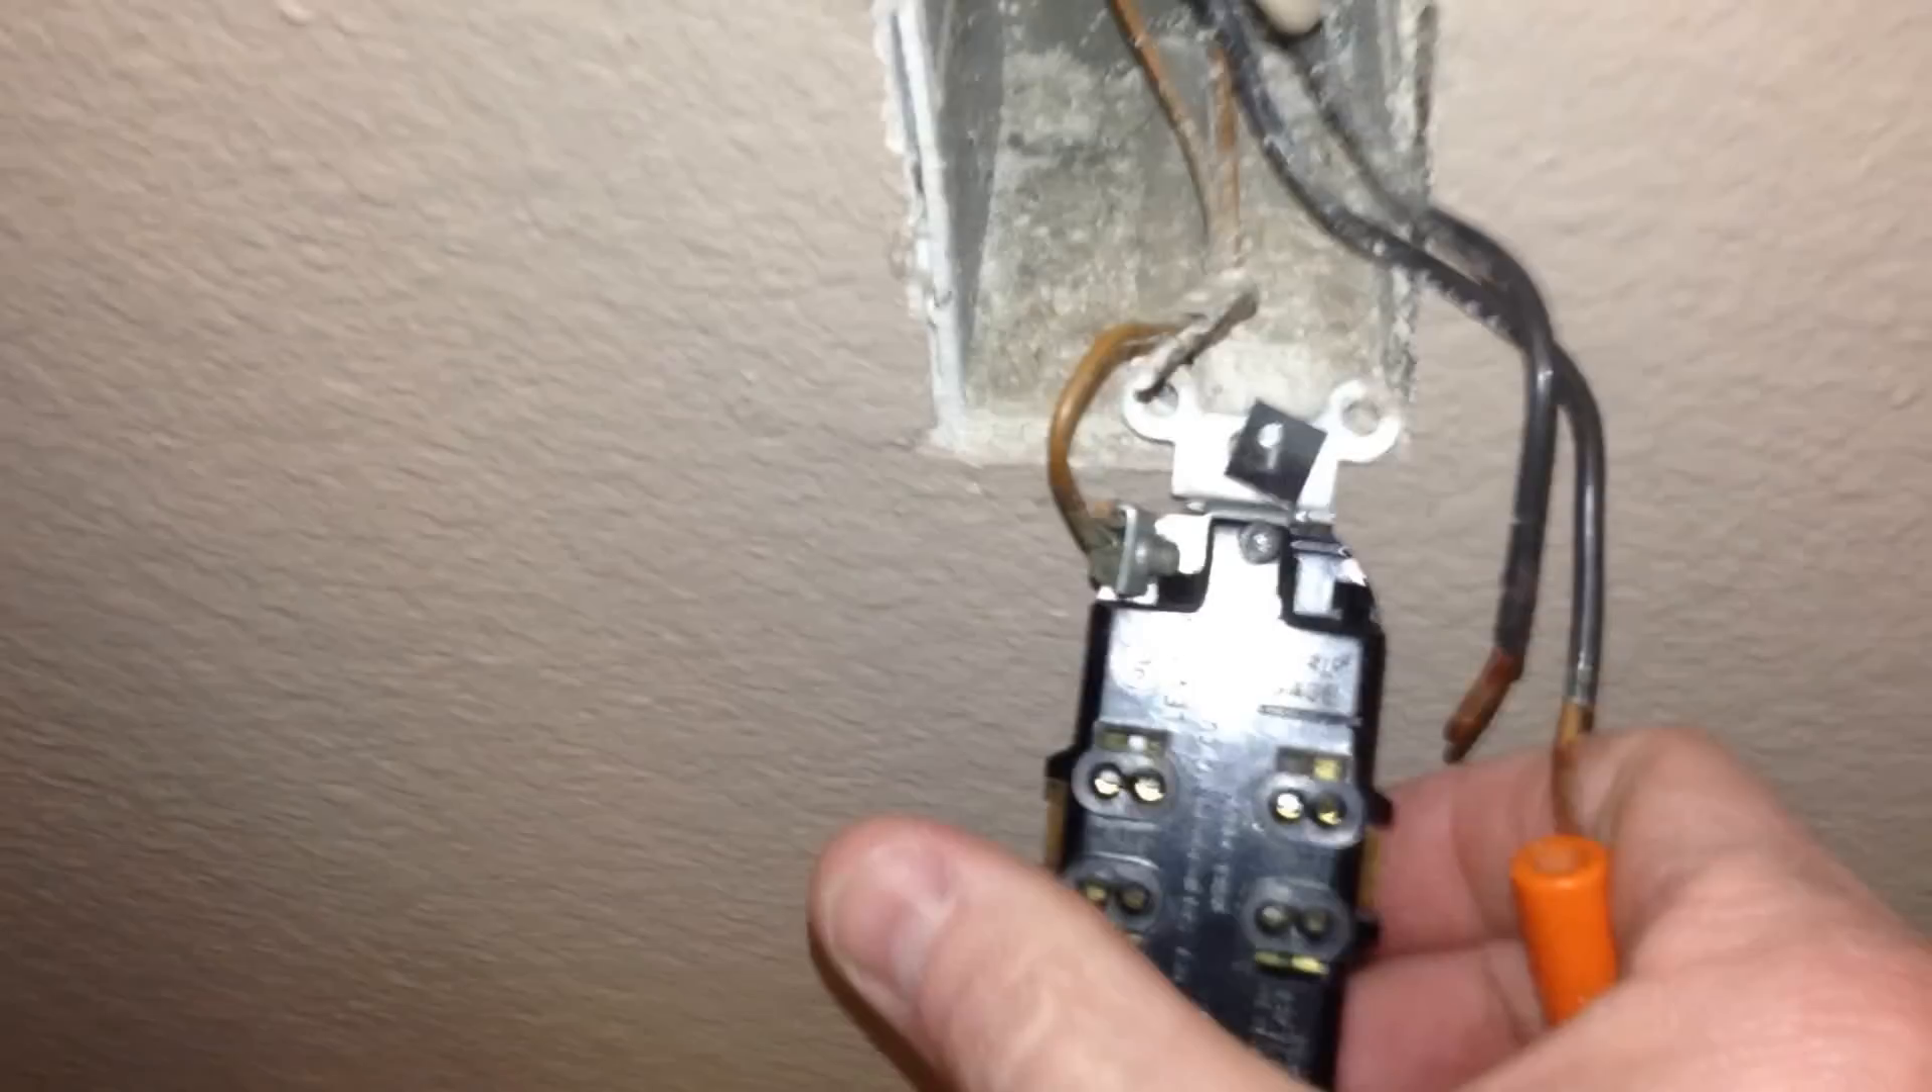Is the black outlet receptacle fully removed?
No.